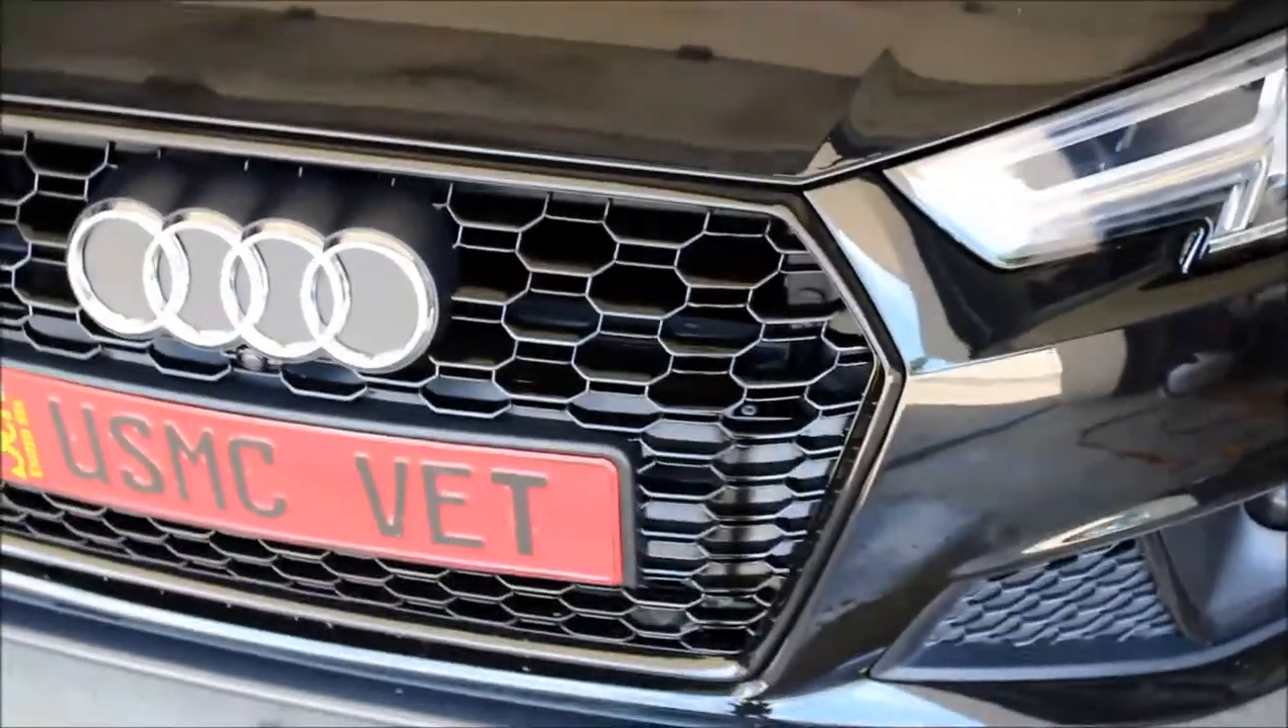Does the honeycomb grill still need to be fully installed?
No.